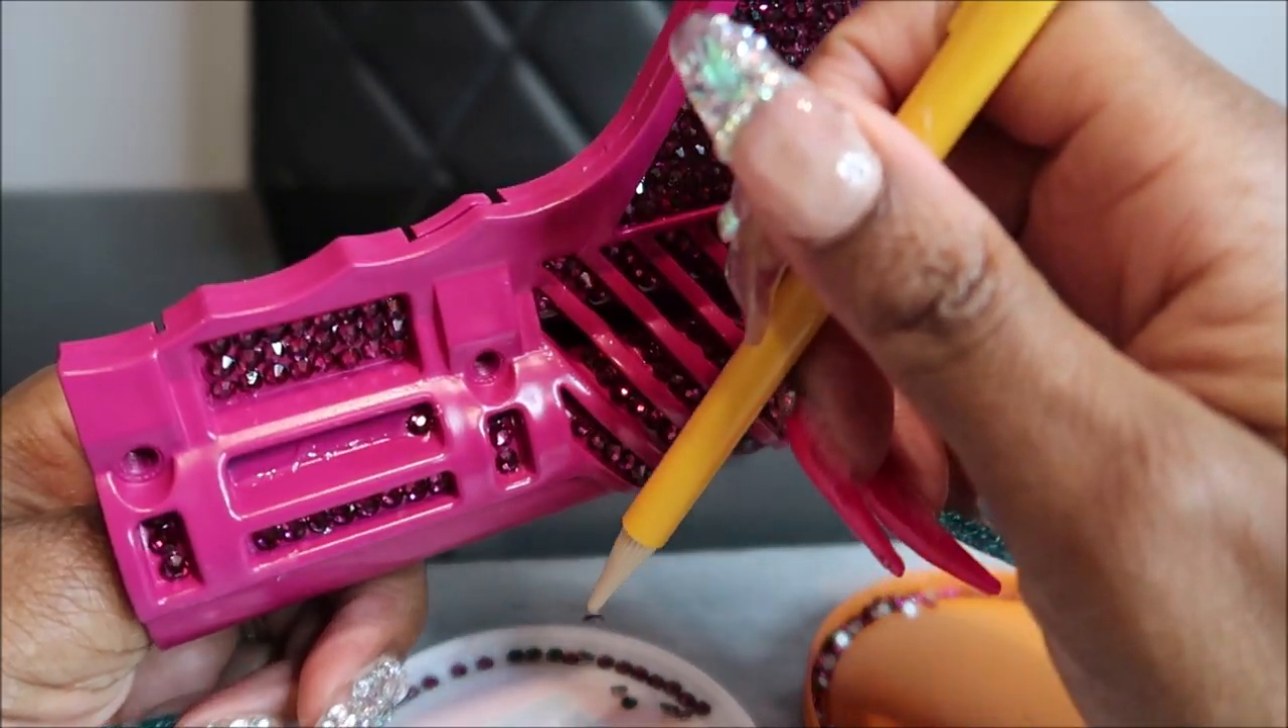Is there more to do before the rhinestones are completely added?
Yes.